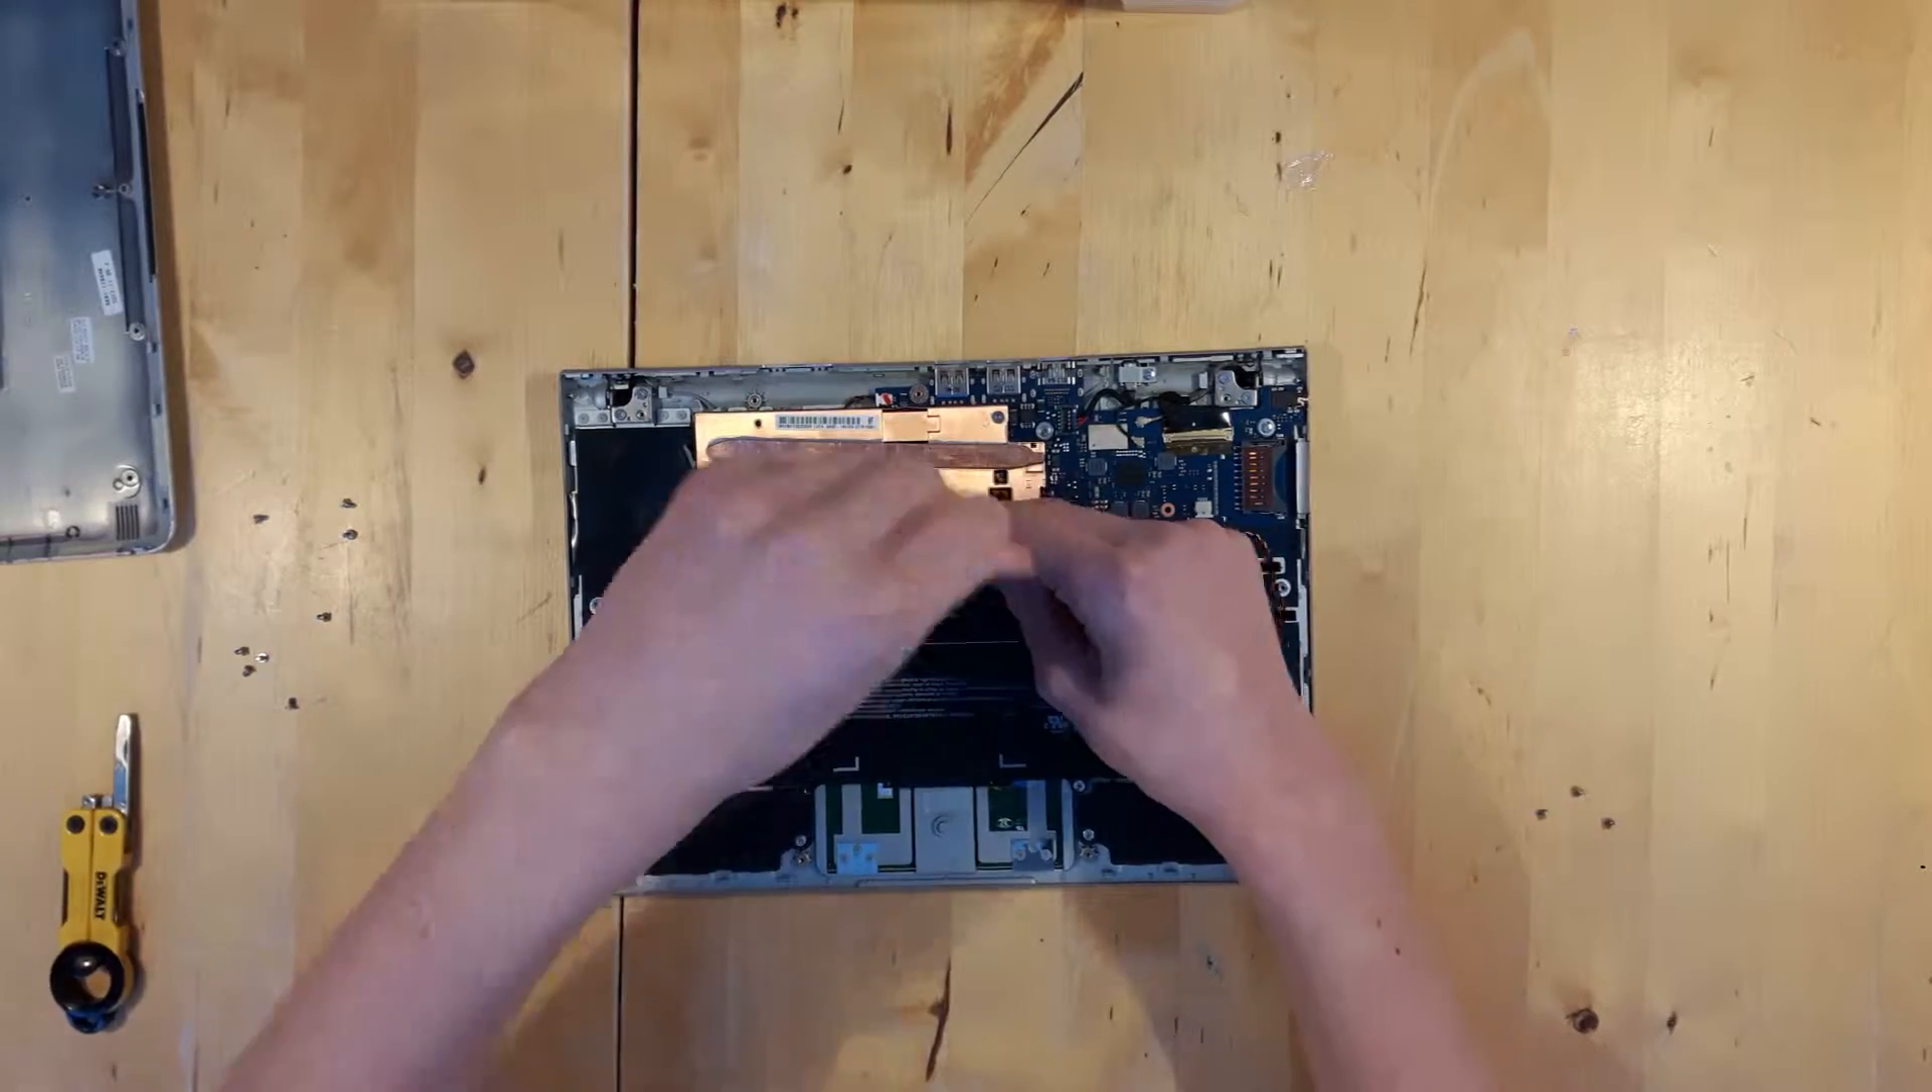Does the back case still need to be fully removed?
No.